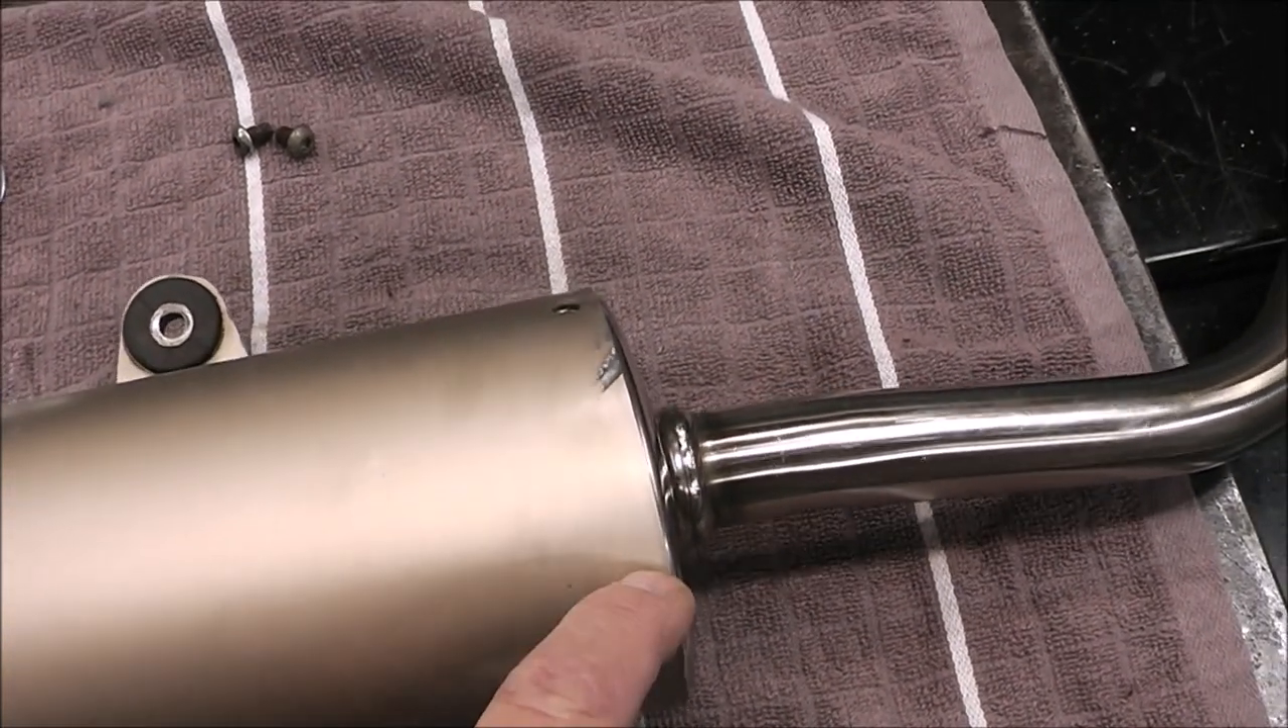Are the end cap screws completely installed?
No.